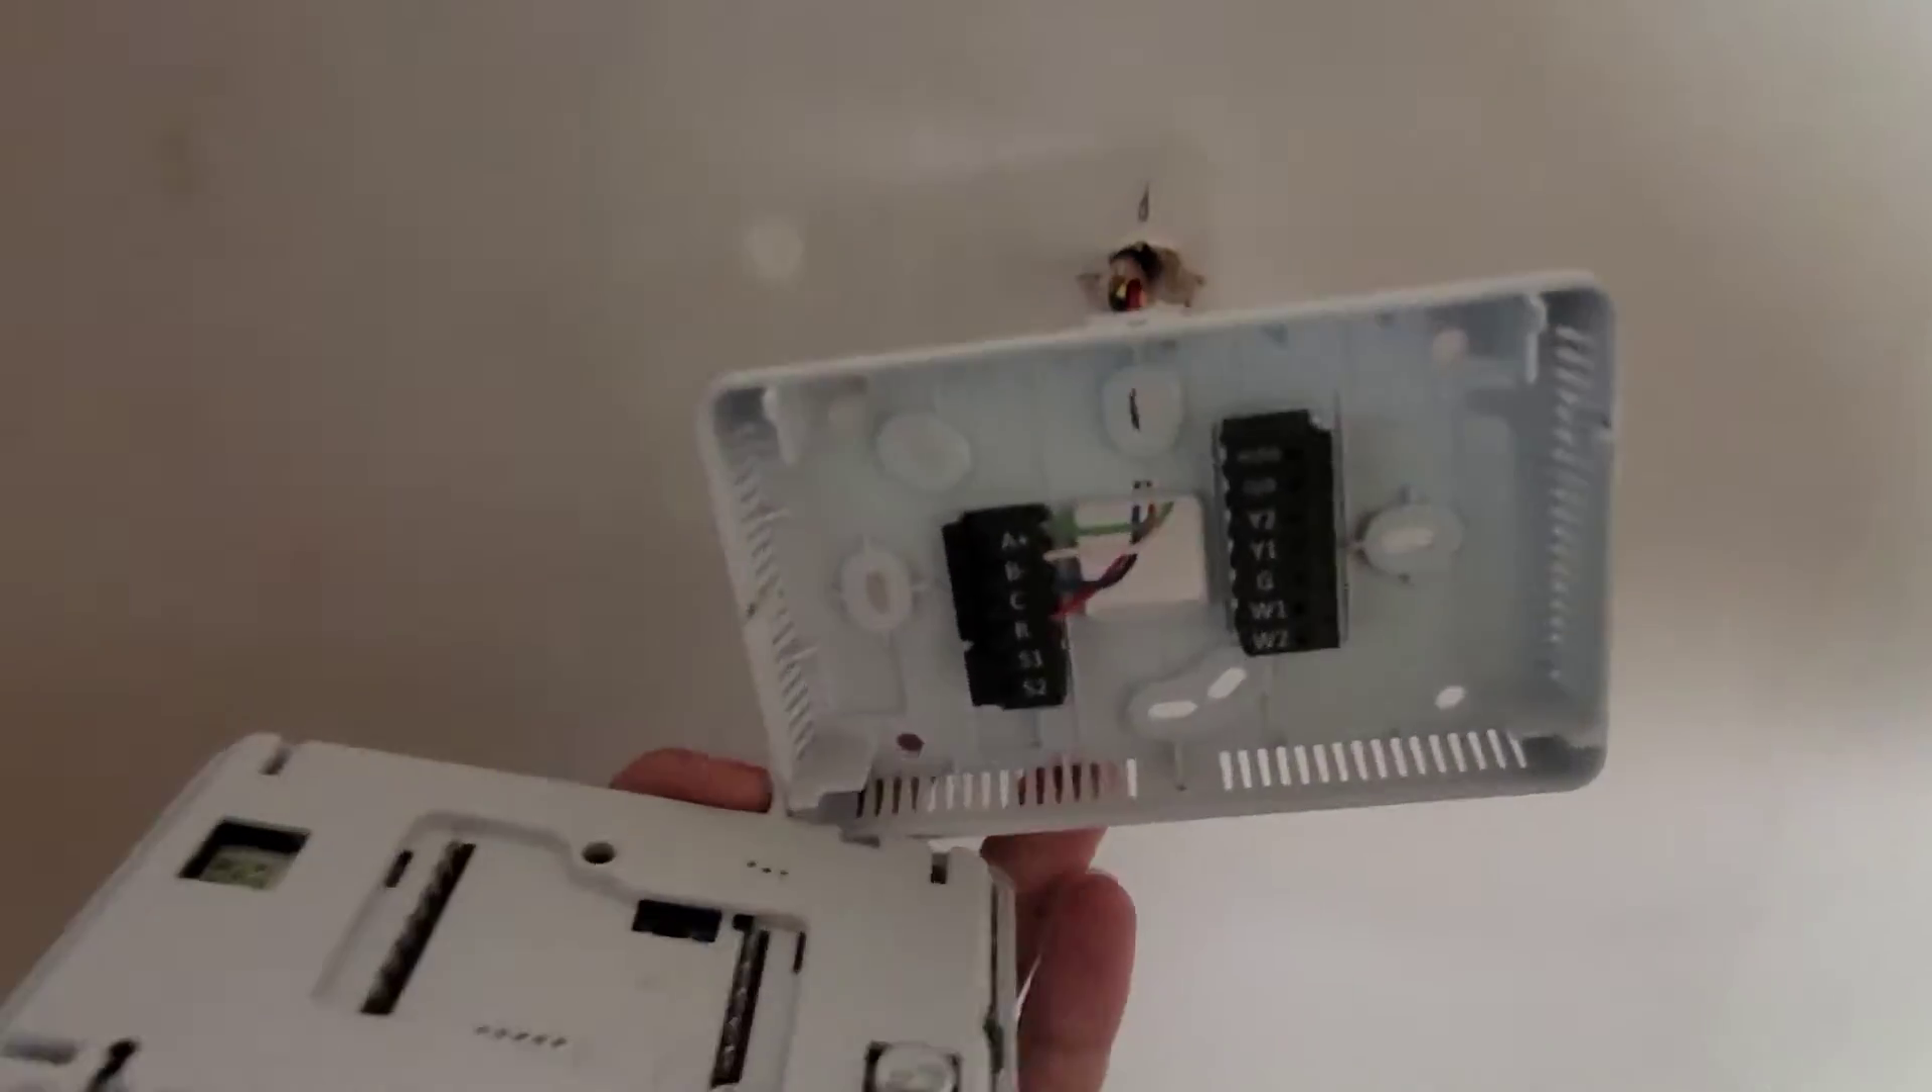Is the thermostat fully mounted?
No.